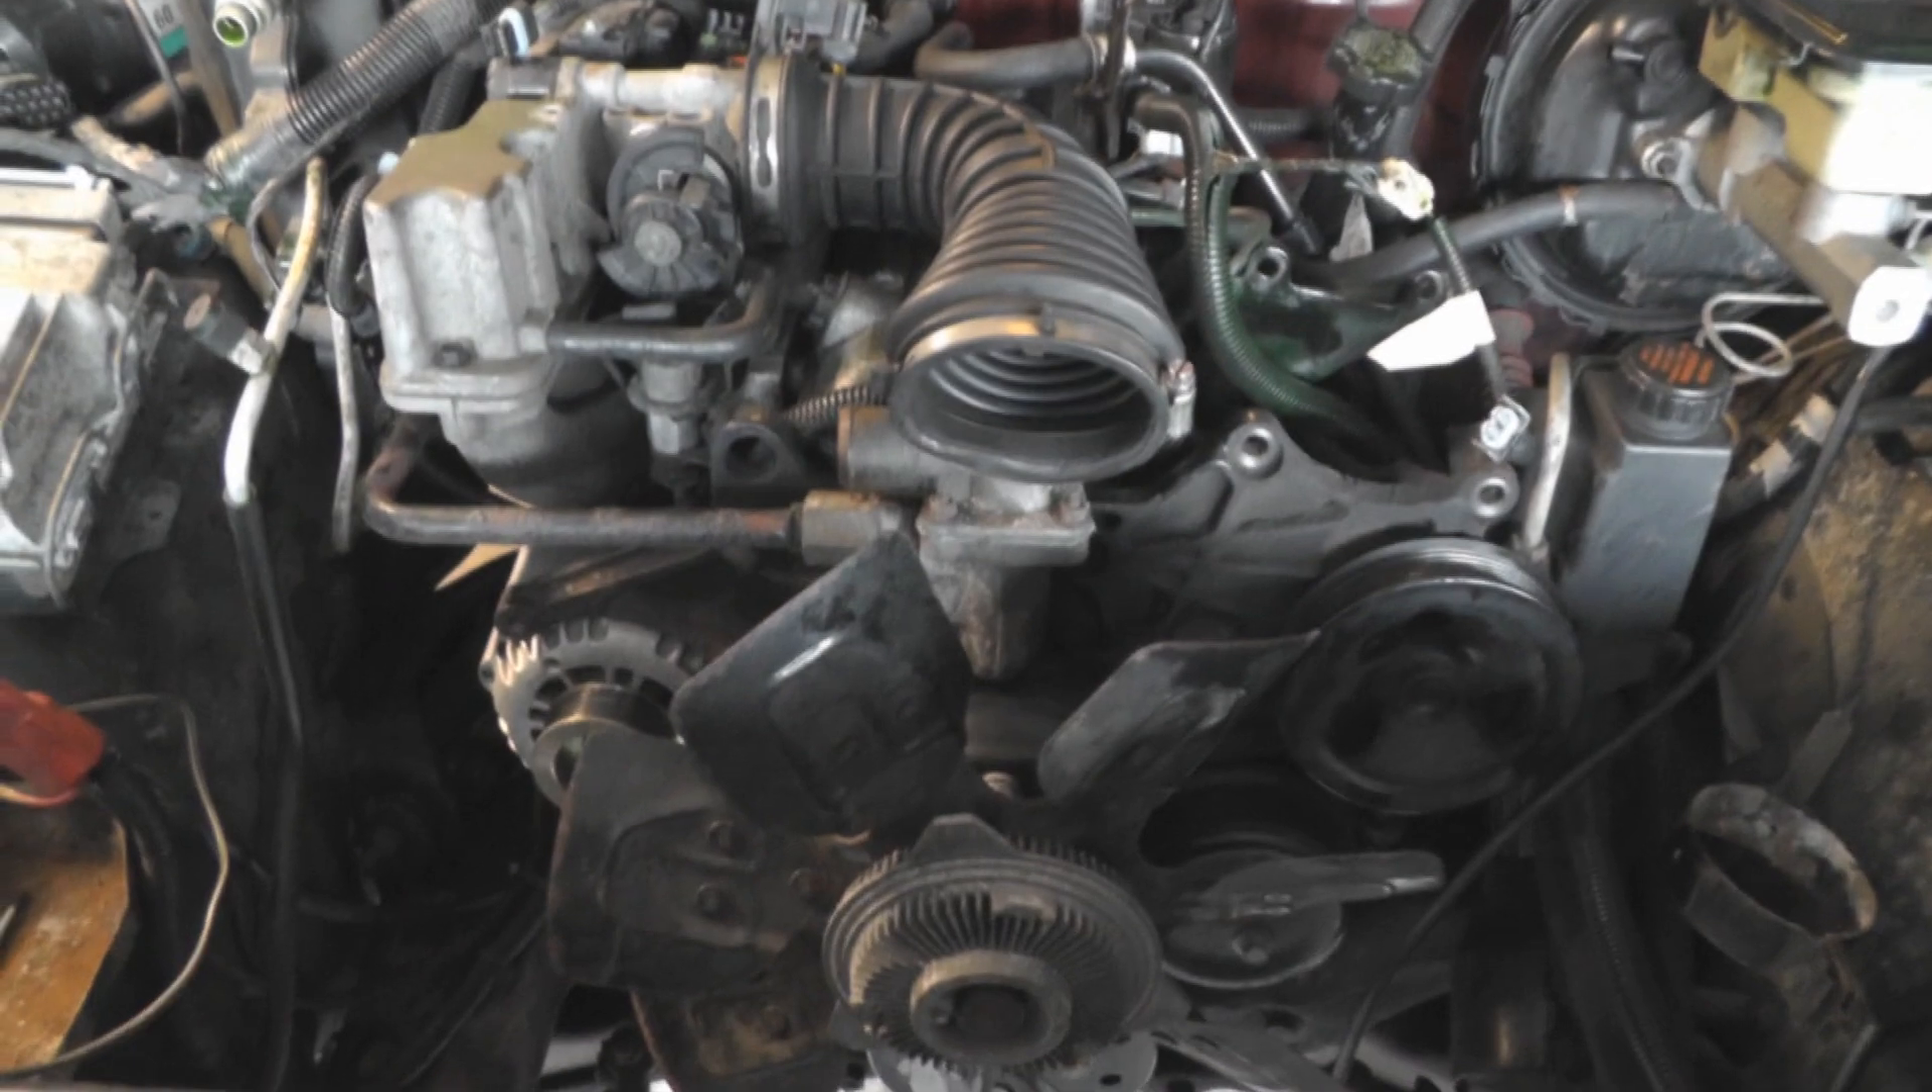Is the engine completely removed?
No.